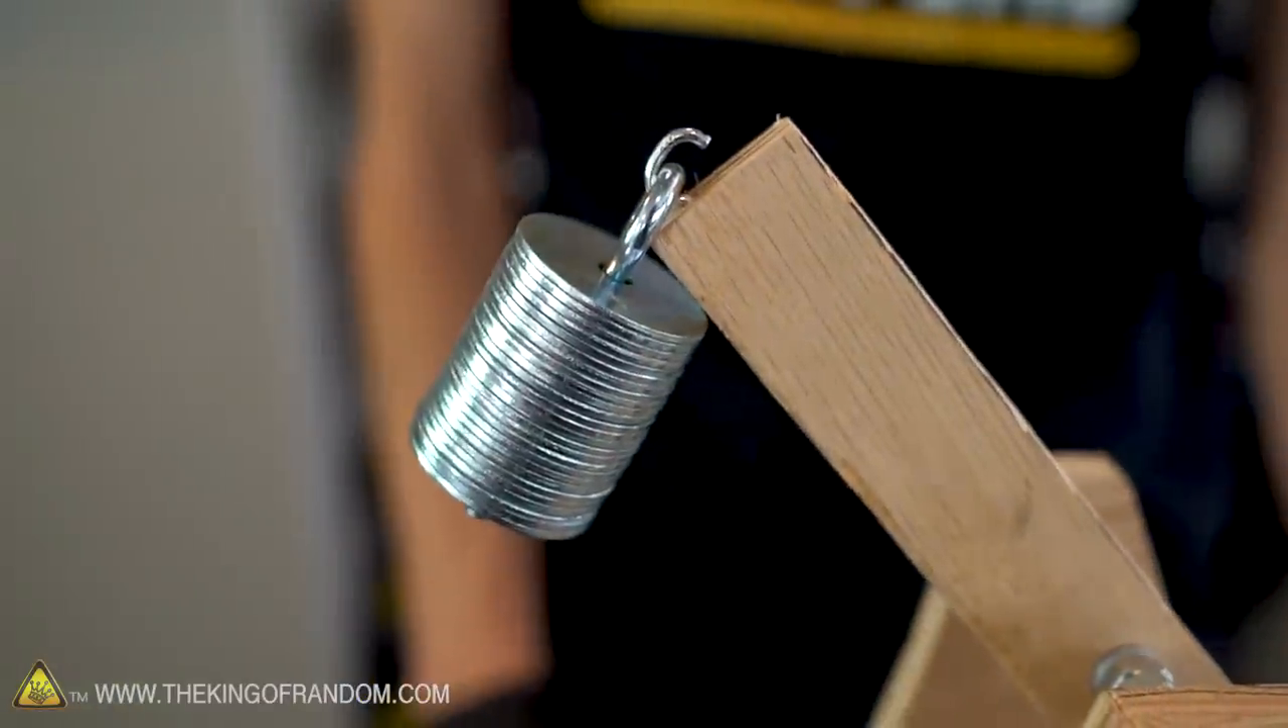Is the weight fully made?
Yes.